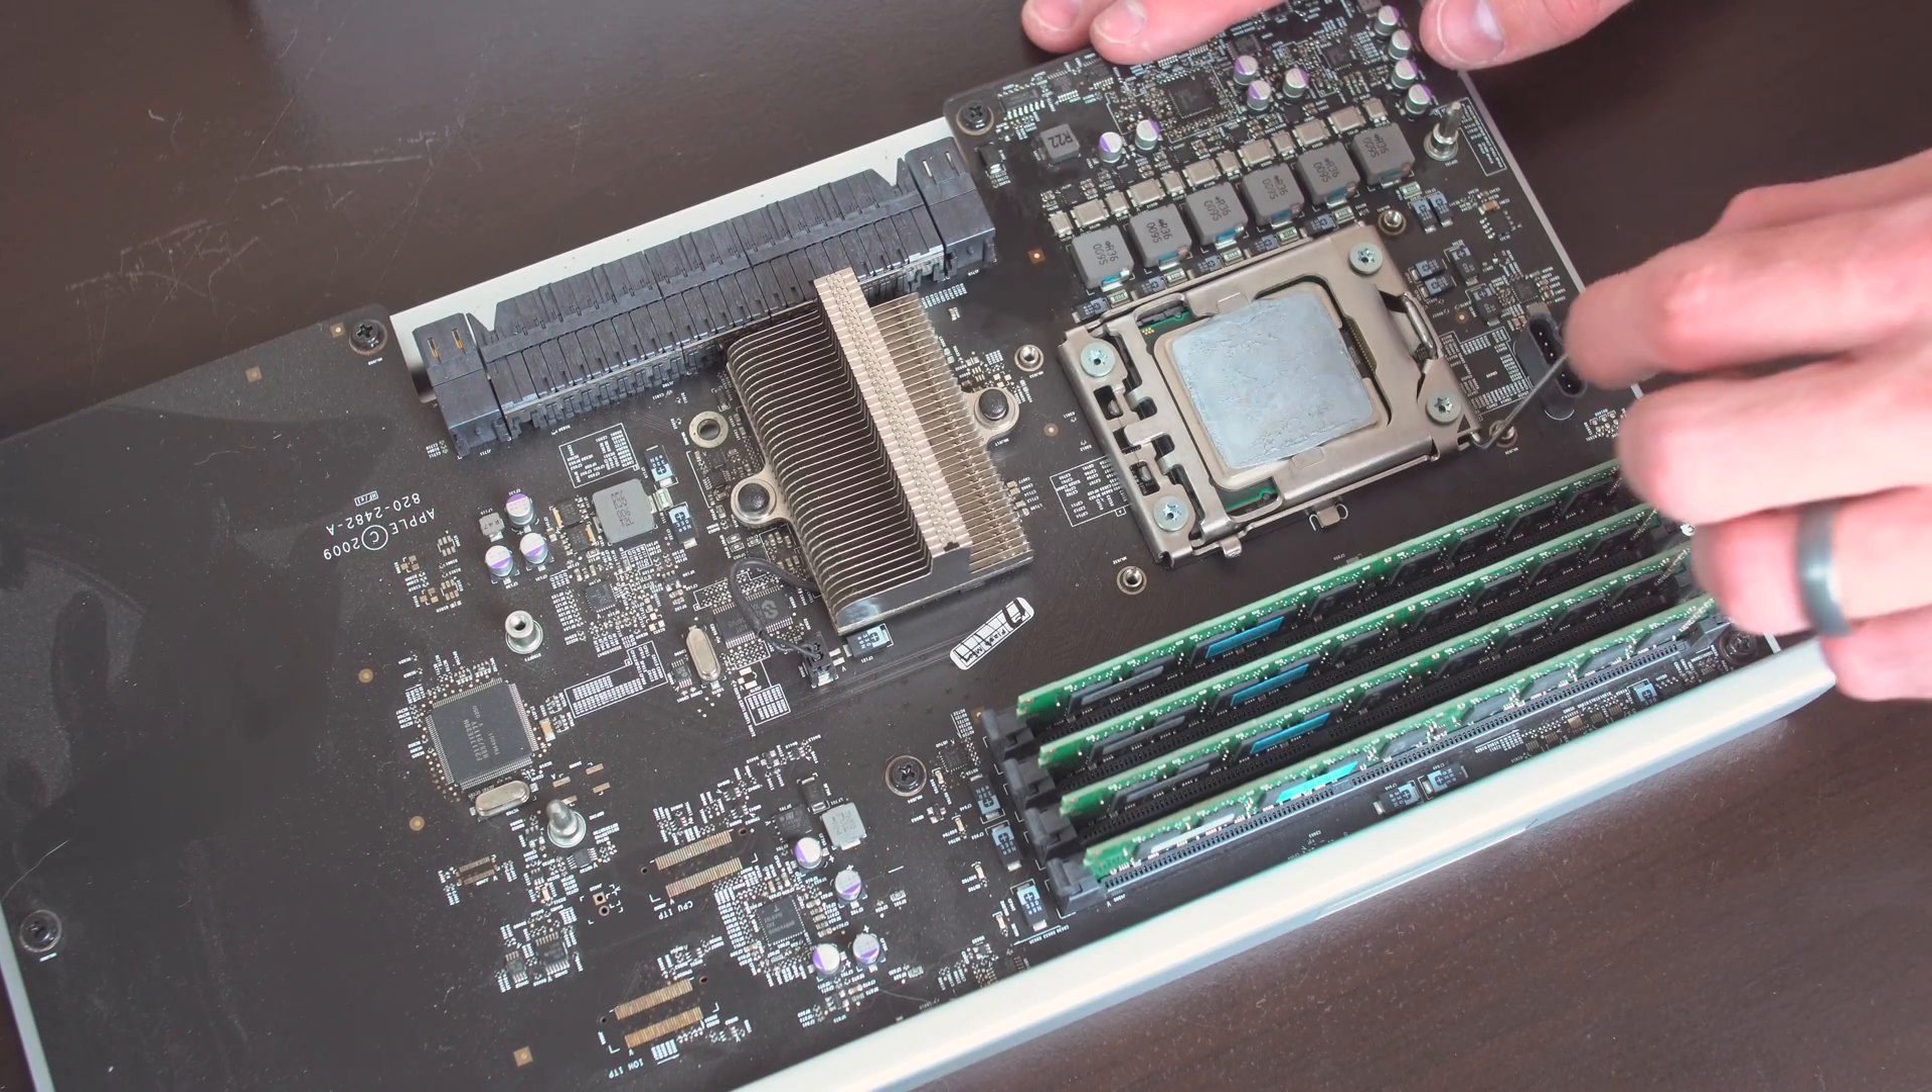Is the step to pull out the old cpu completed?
No.